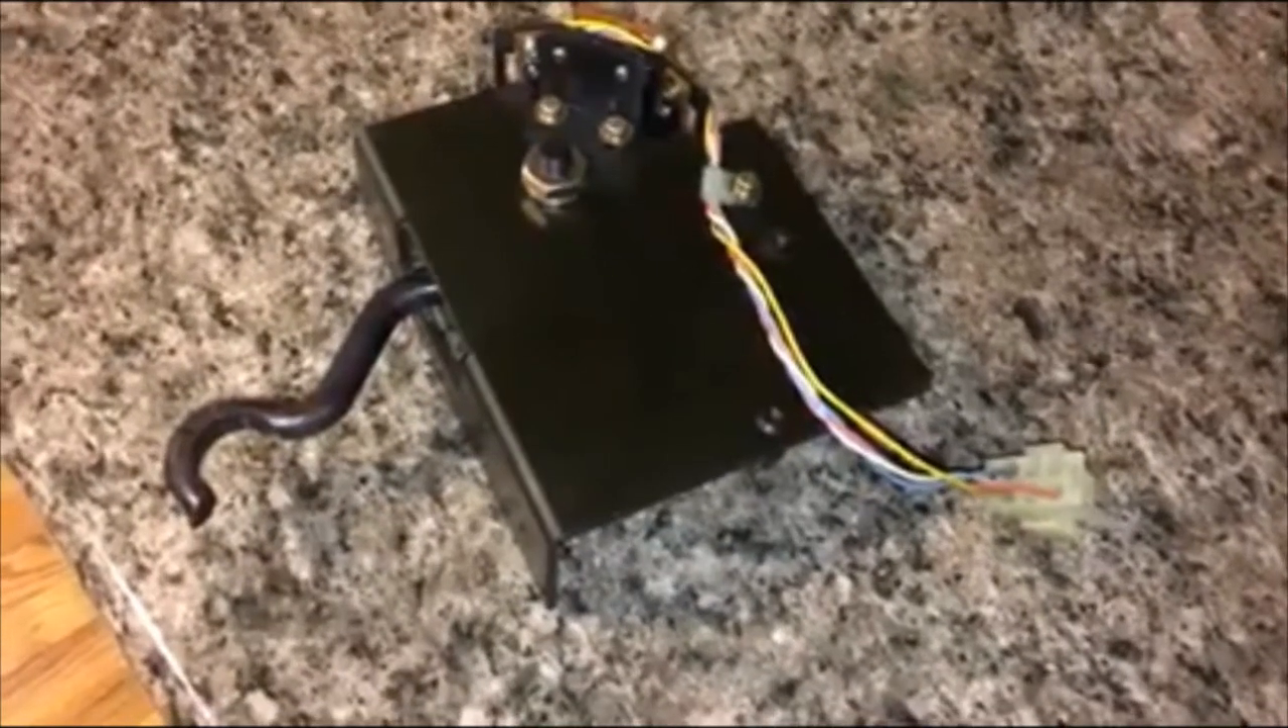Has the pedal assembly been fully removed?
Yes.